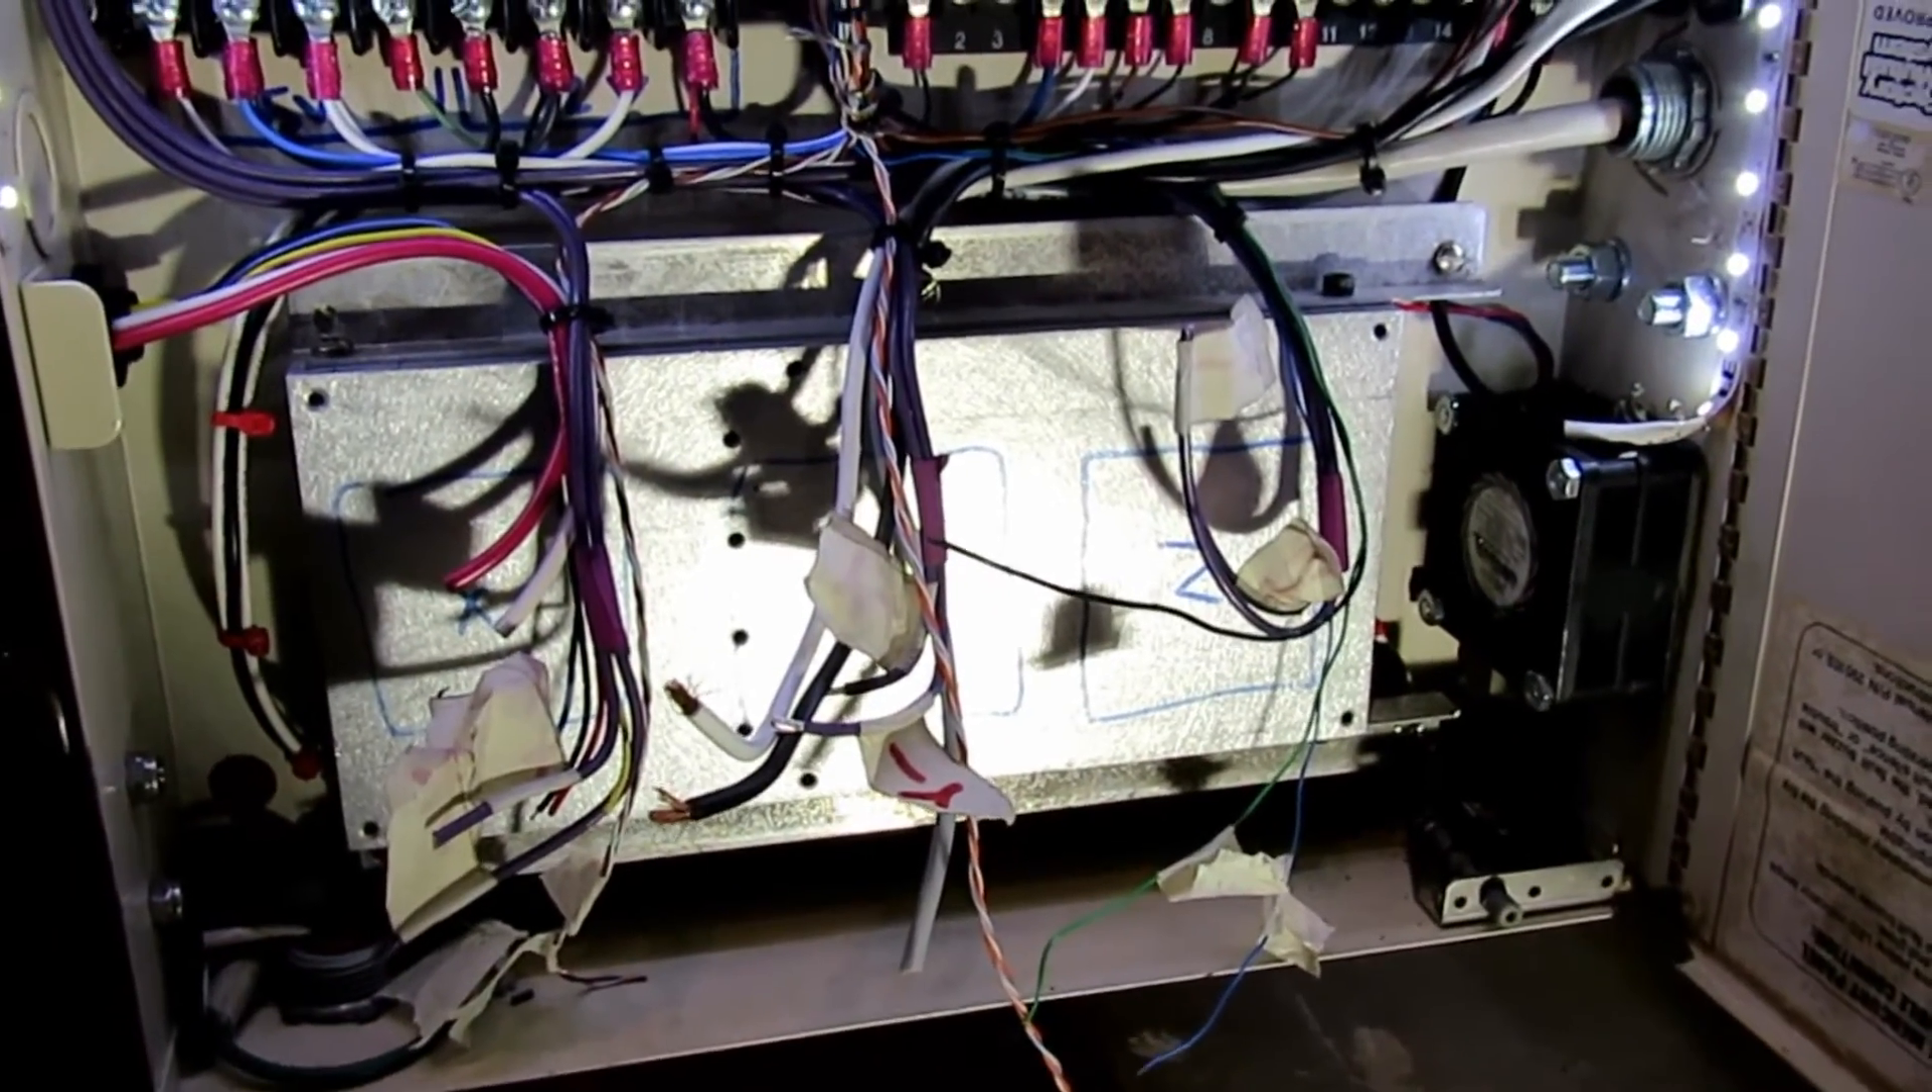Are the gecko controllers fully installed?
No.